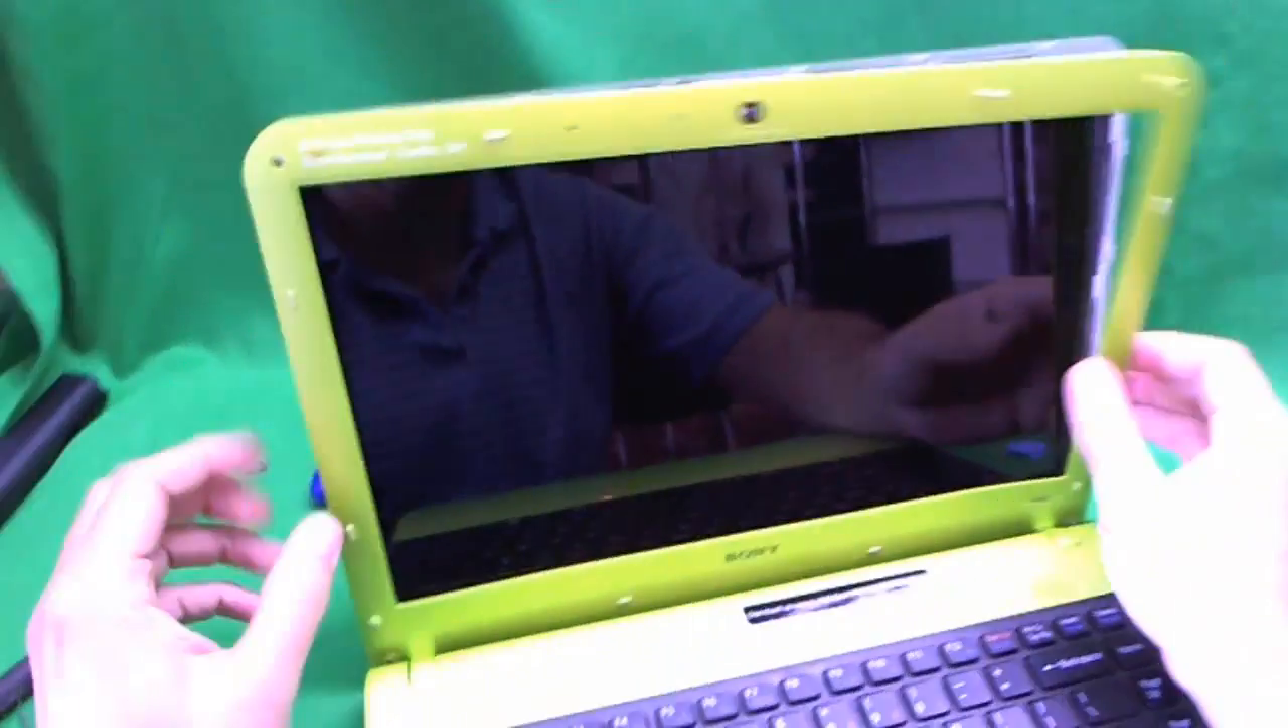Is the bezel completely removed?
No.